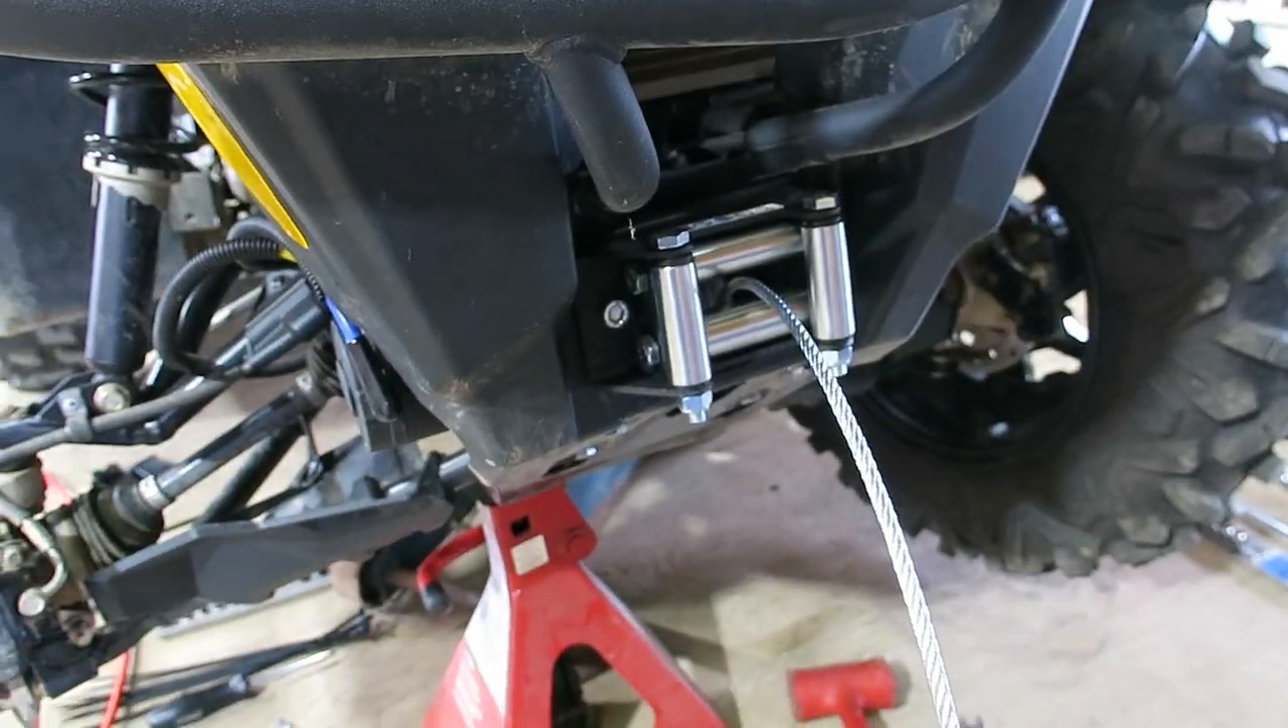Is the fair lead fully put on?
Yes.